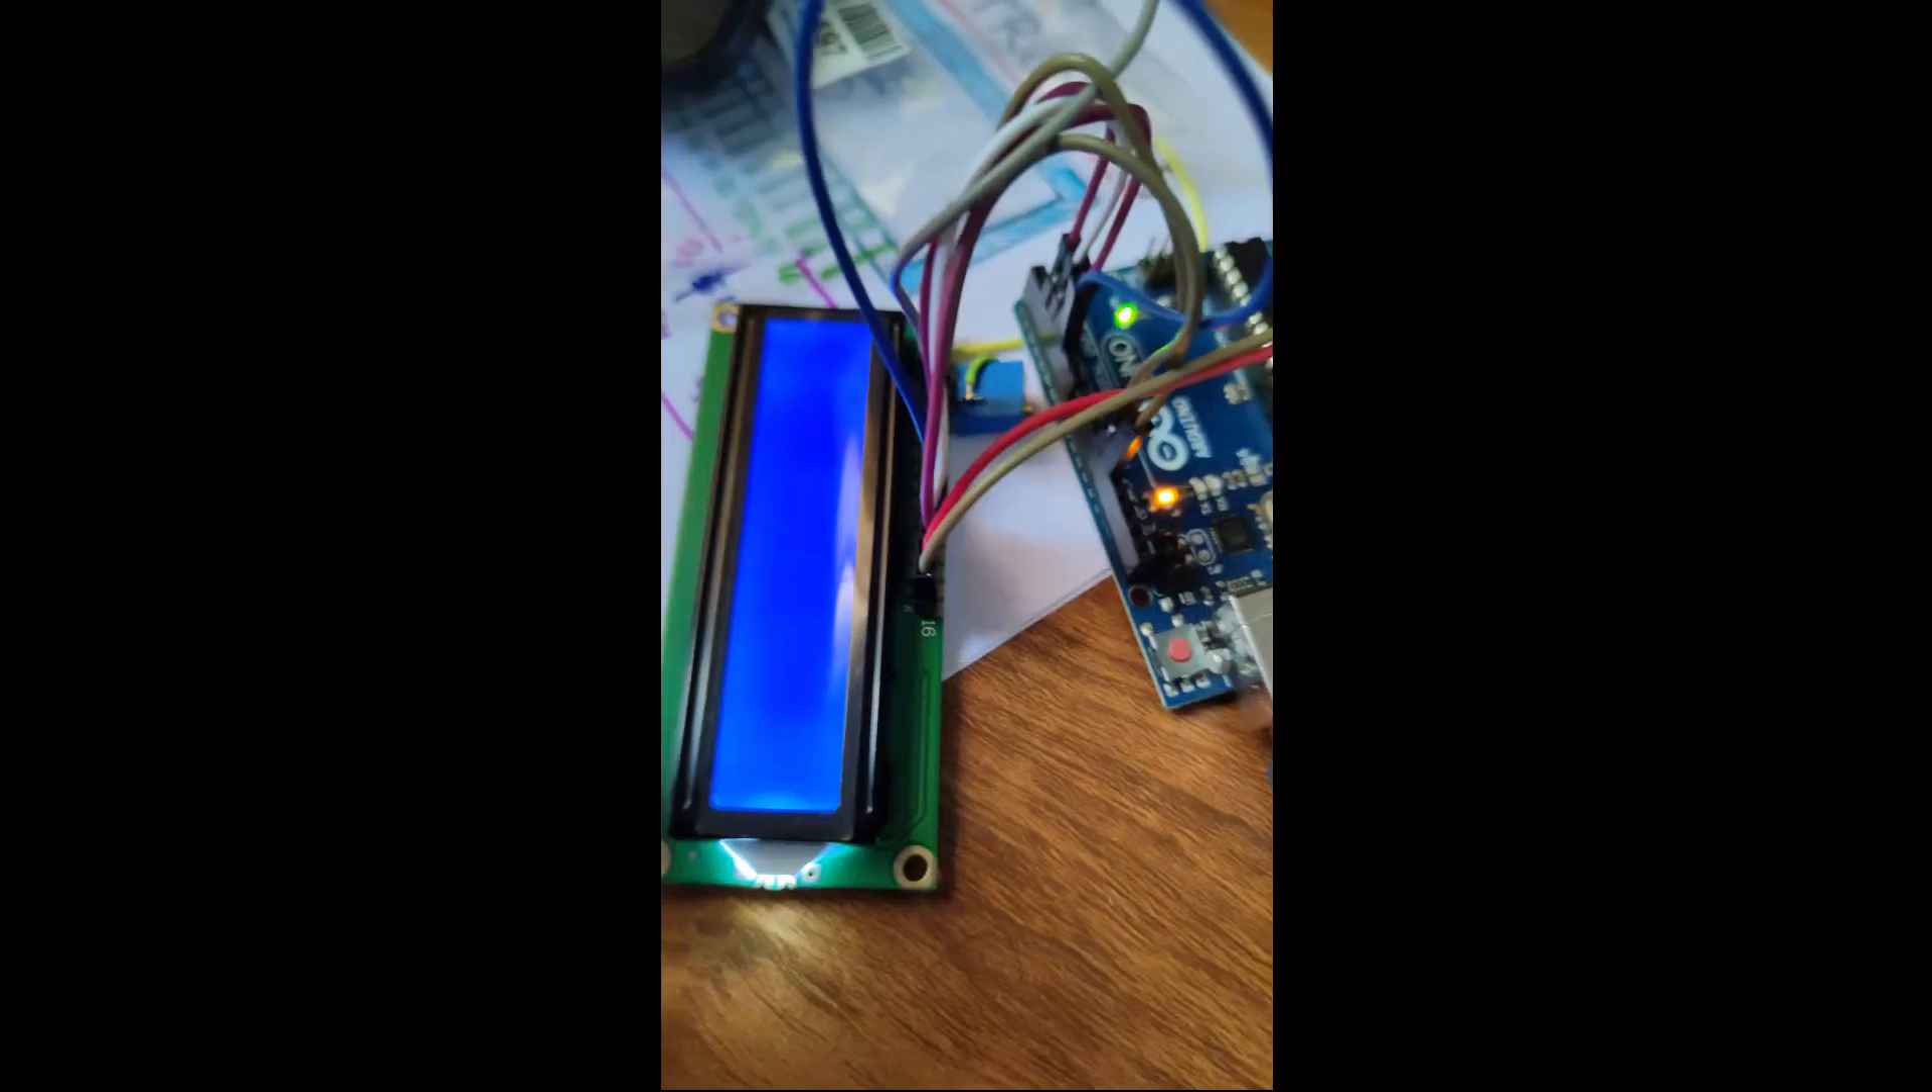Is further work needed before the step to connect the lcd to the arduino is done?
No.